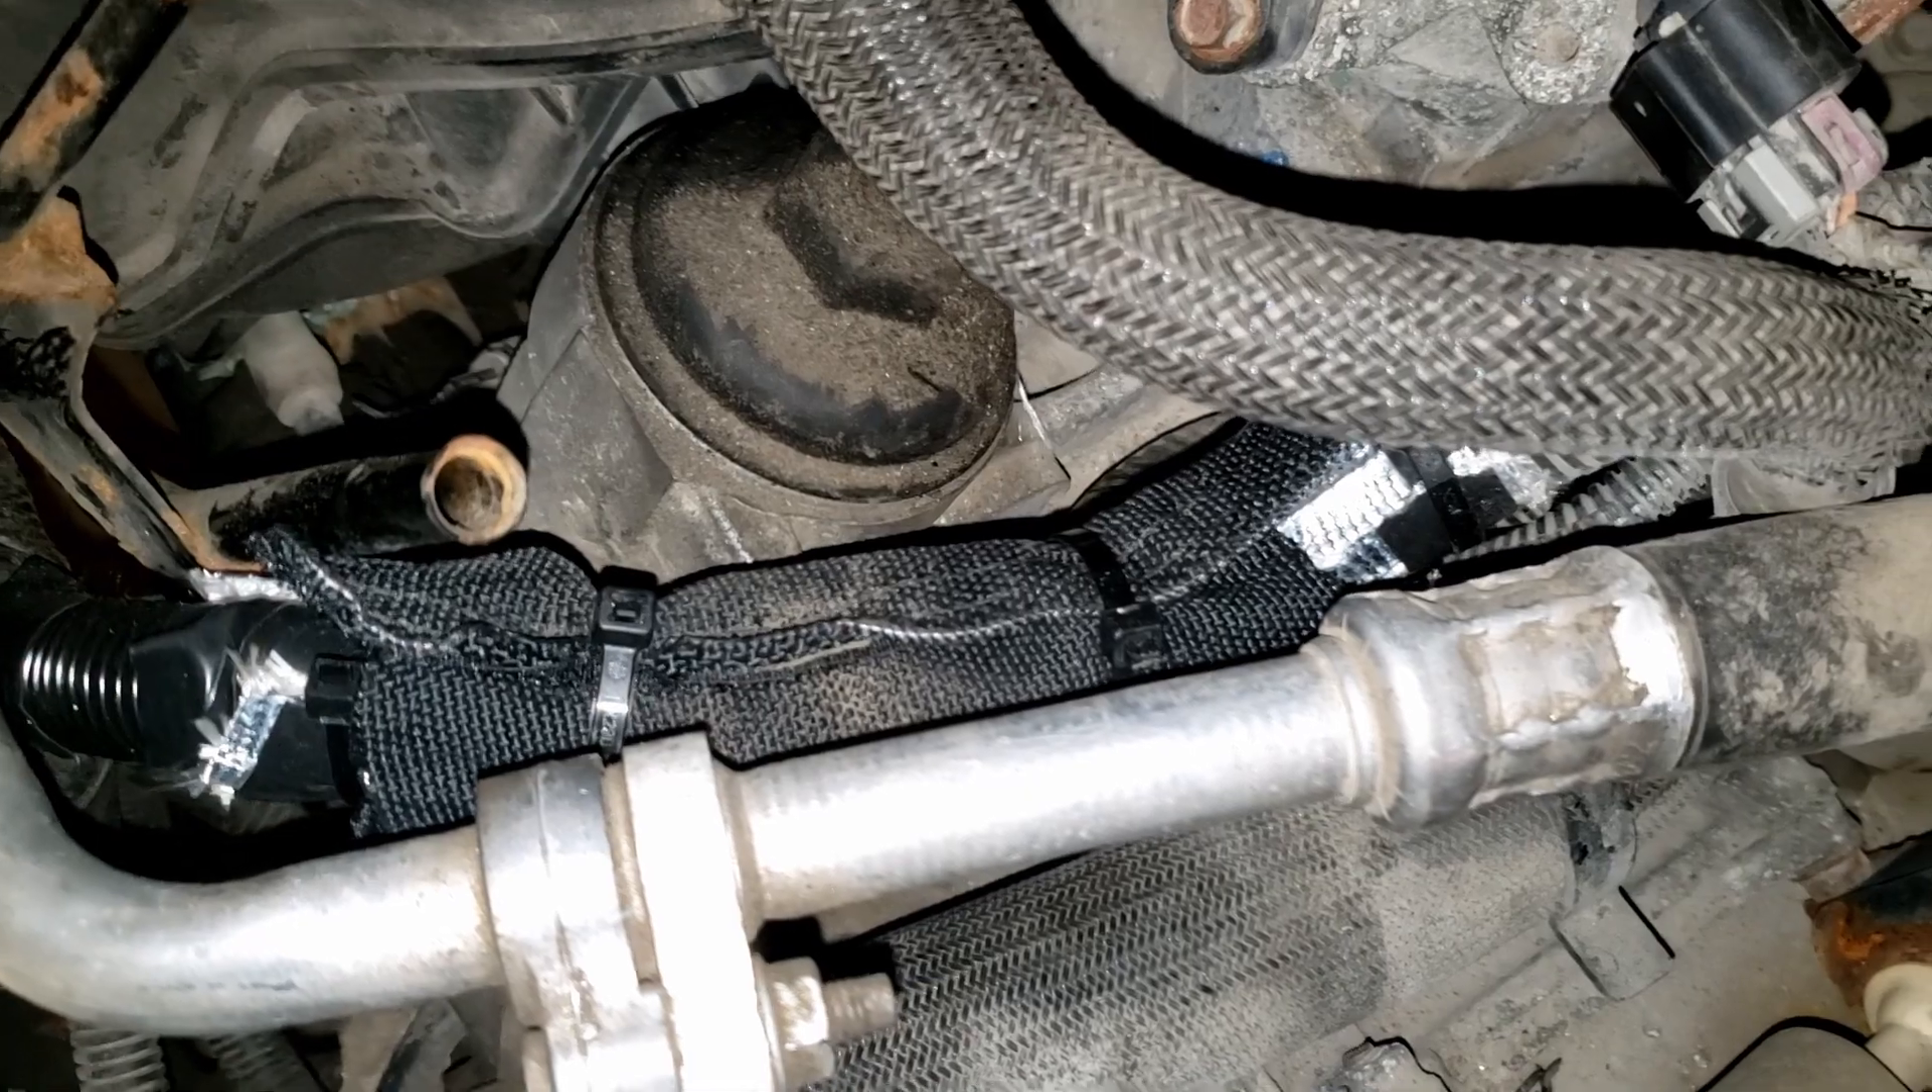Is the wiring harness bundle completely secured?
Yes.